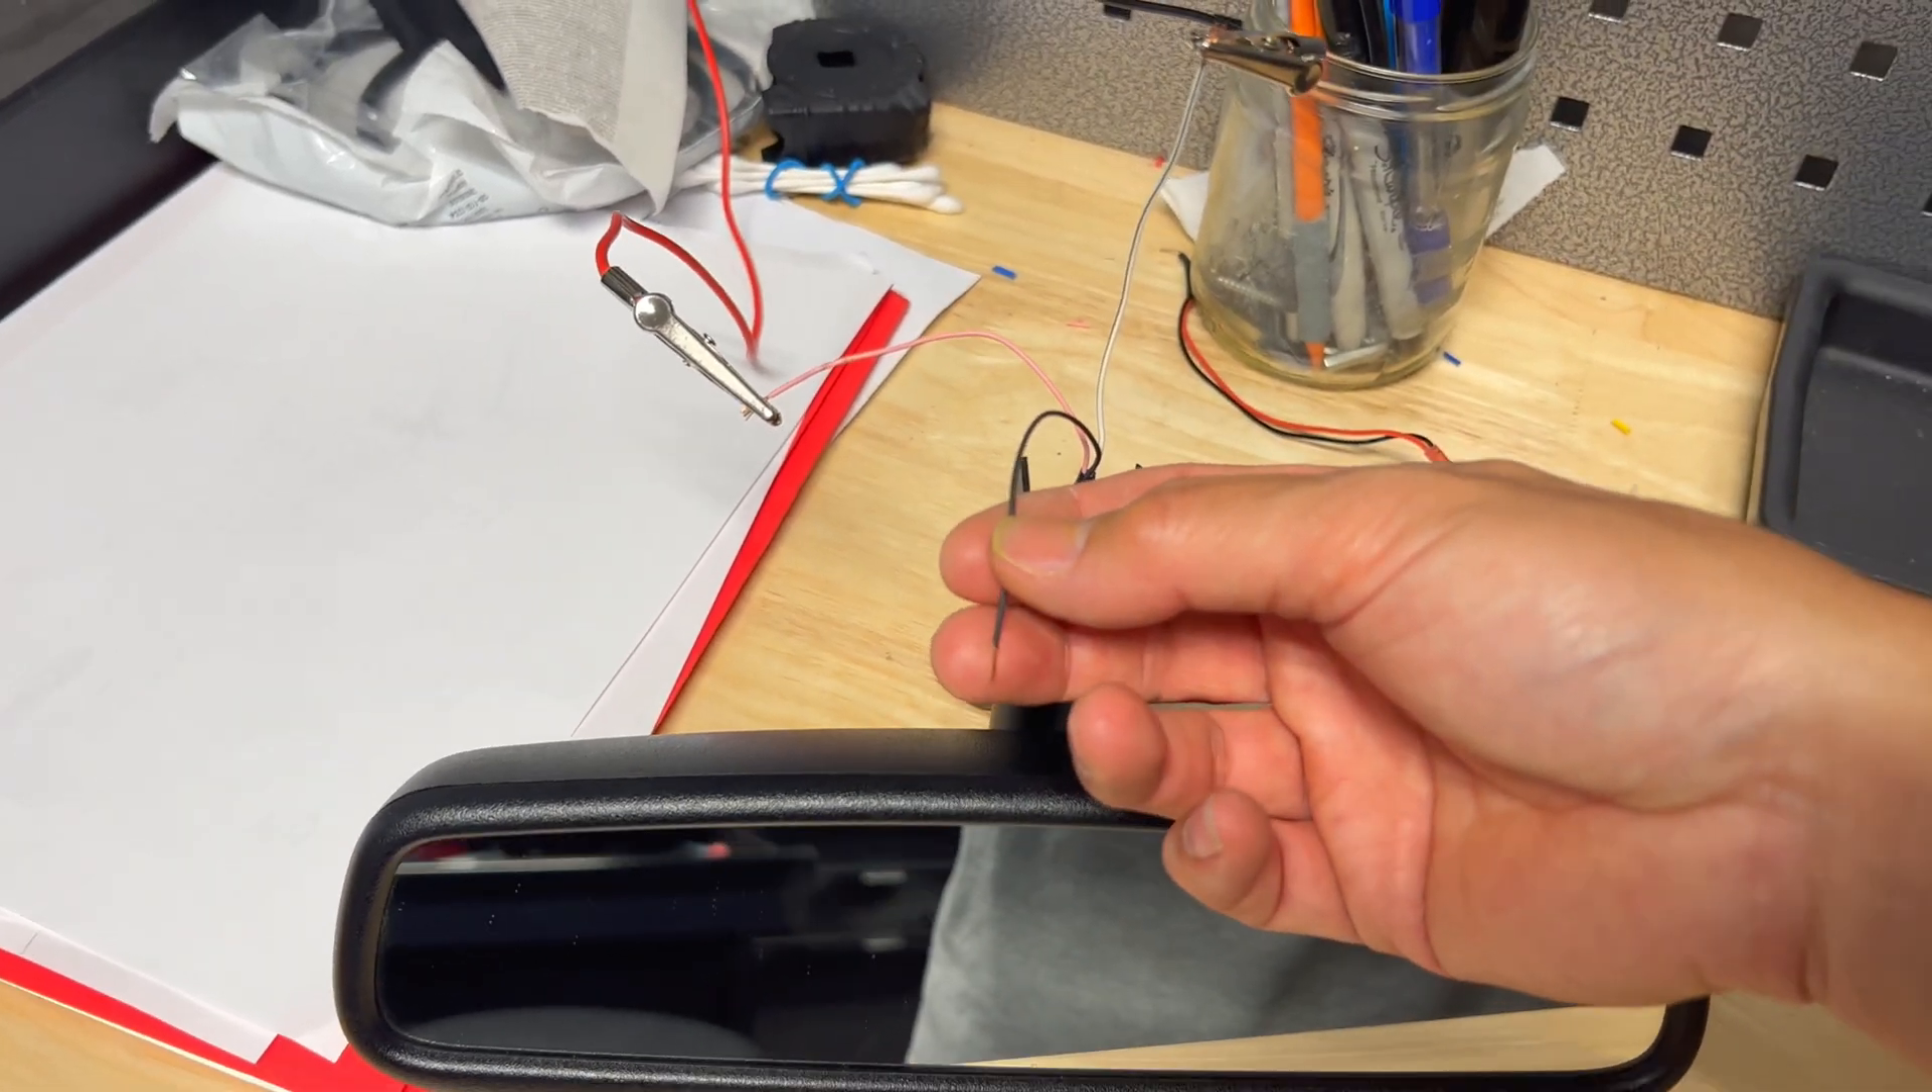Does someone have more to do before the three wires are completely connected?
Yes.